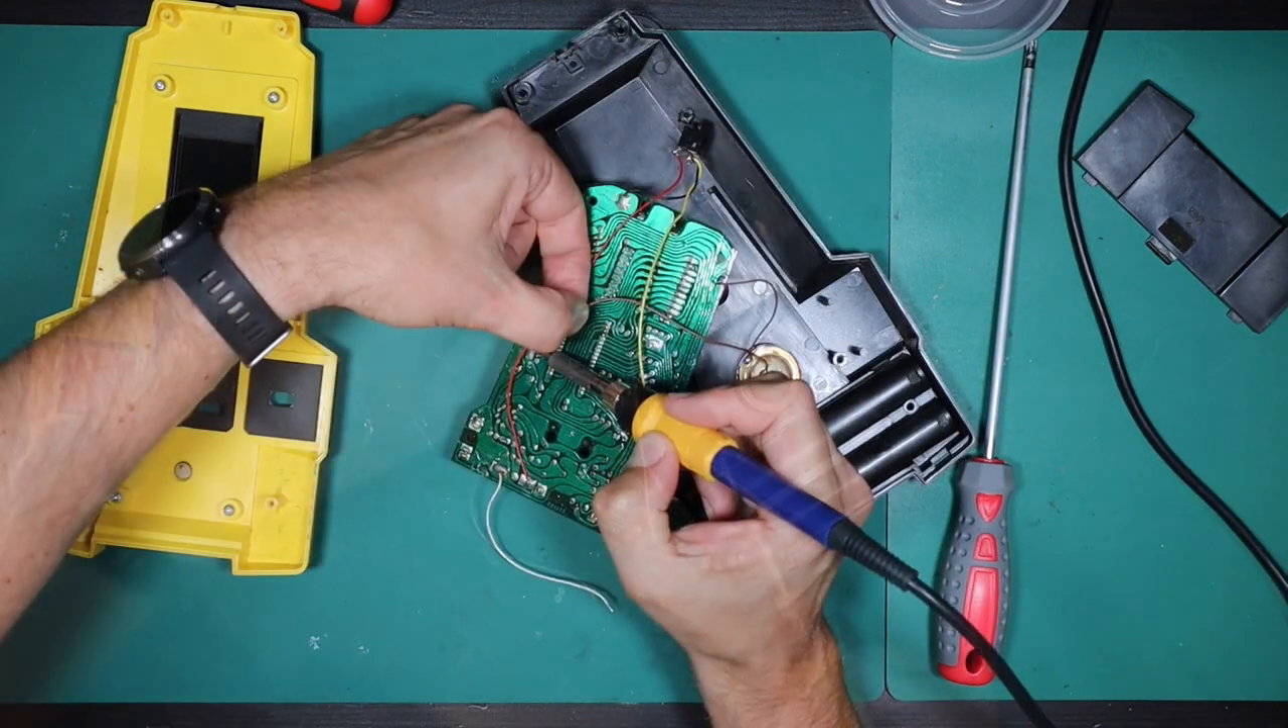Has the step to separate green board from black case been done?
No.